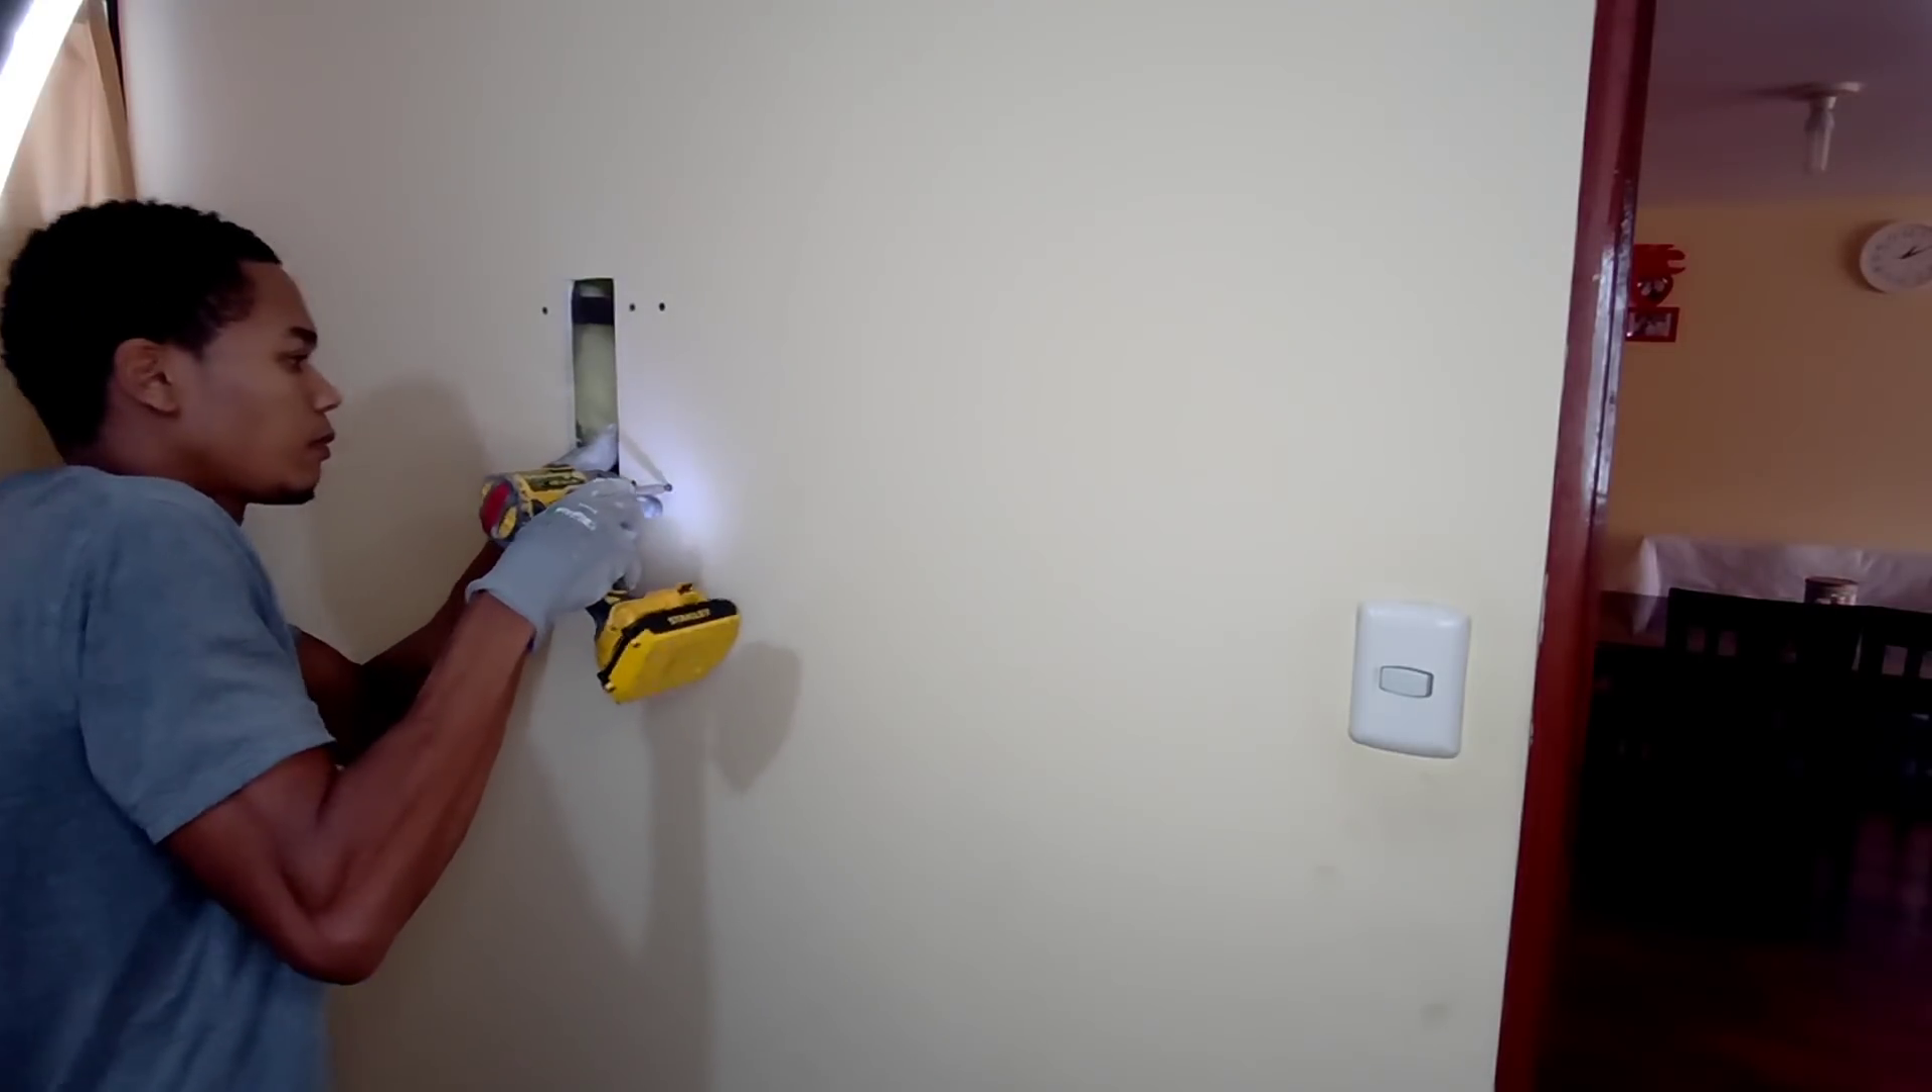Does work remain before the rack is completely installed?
Yes.